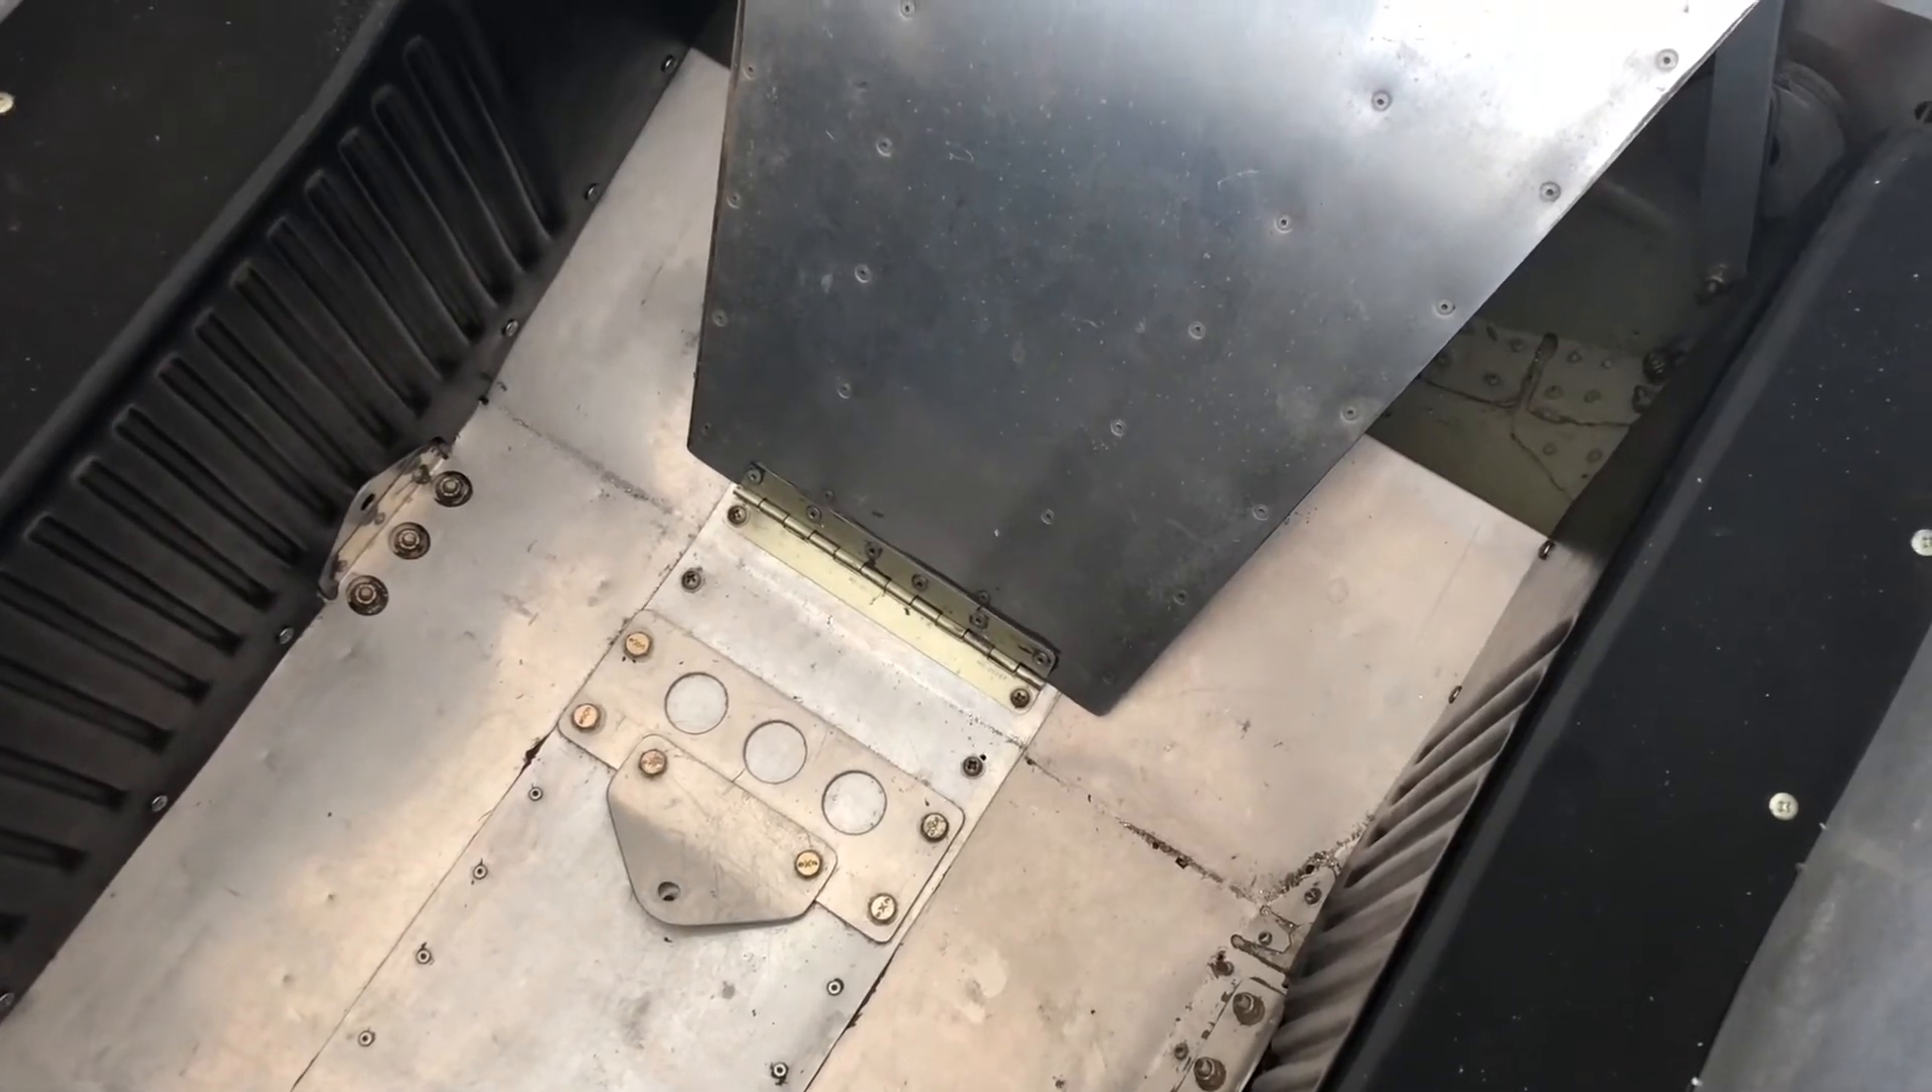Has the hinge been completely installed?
Yes.